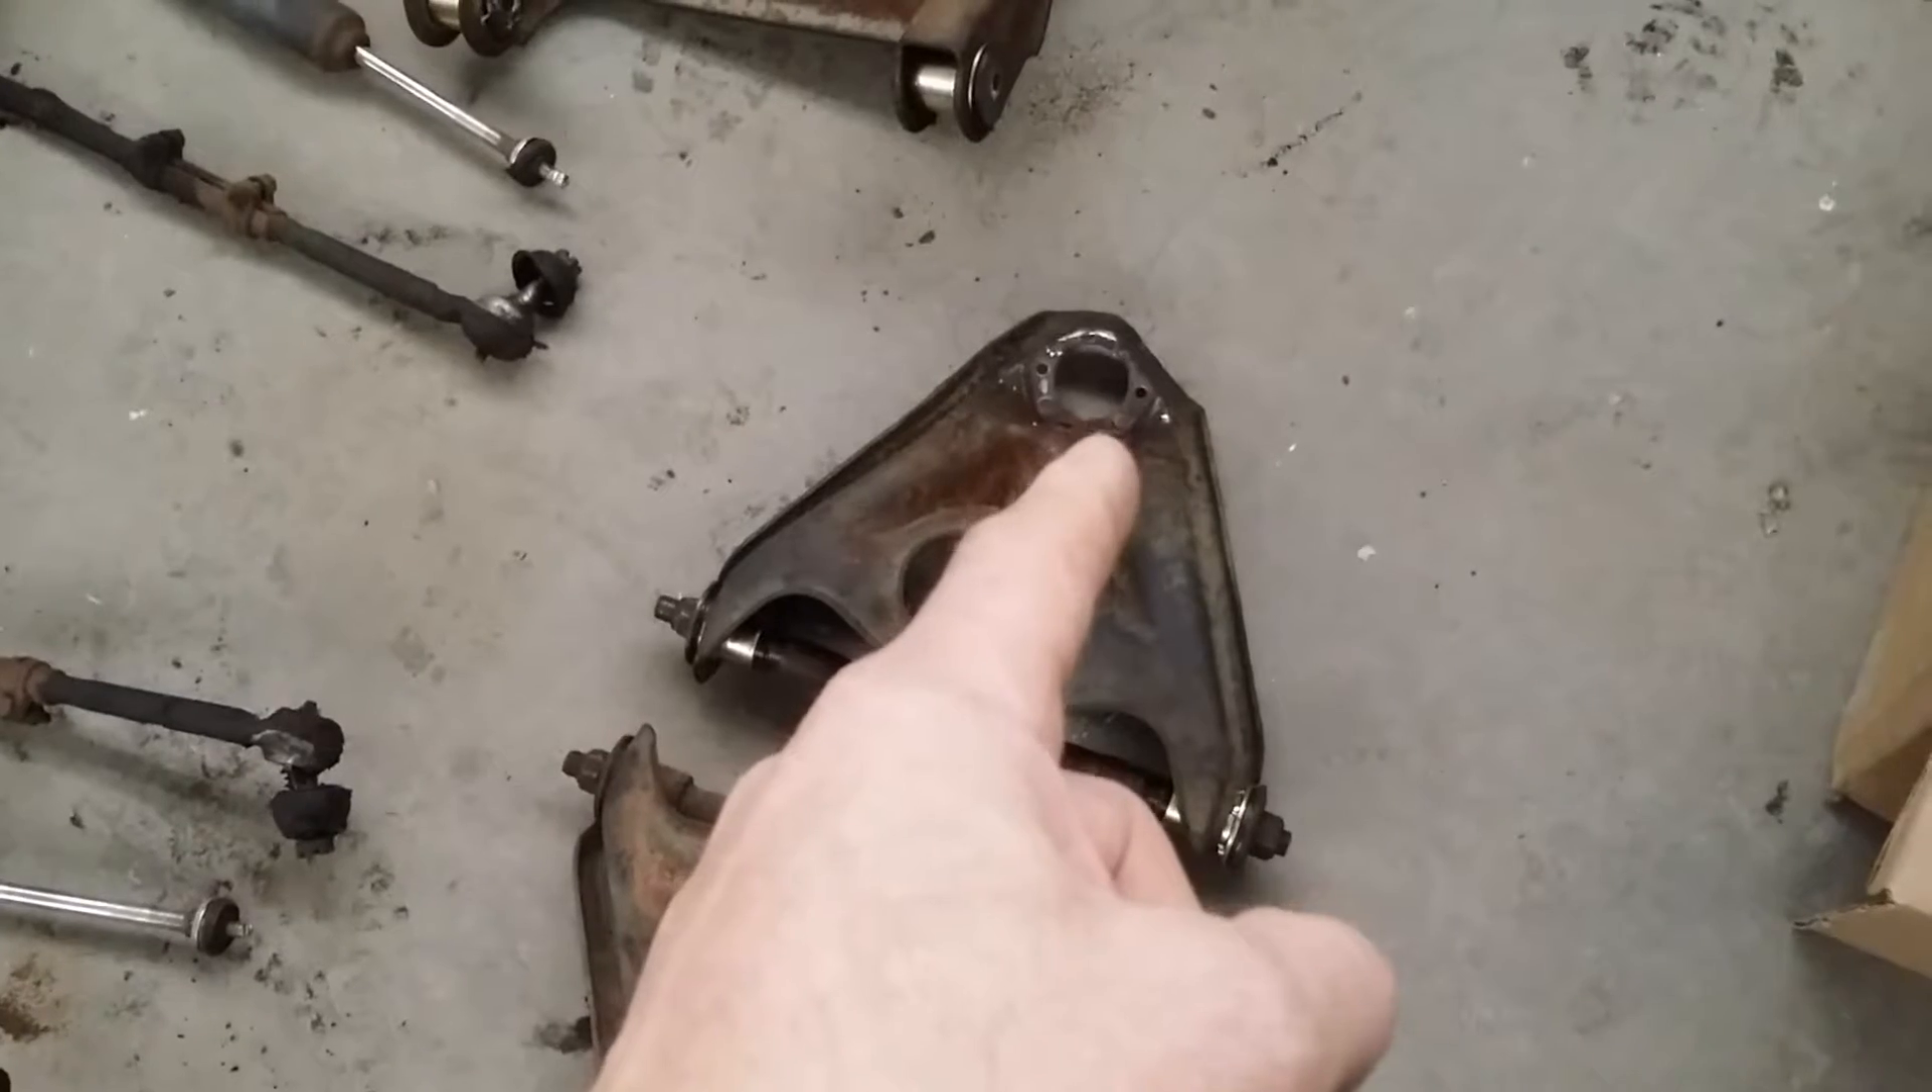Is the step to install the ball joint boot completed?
No.